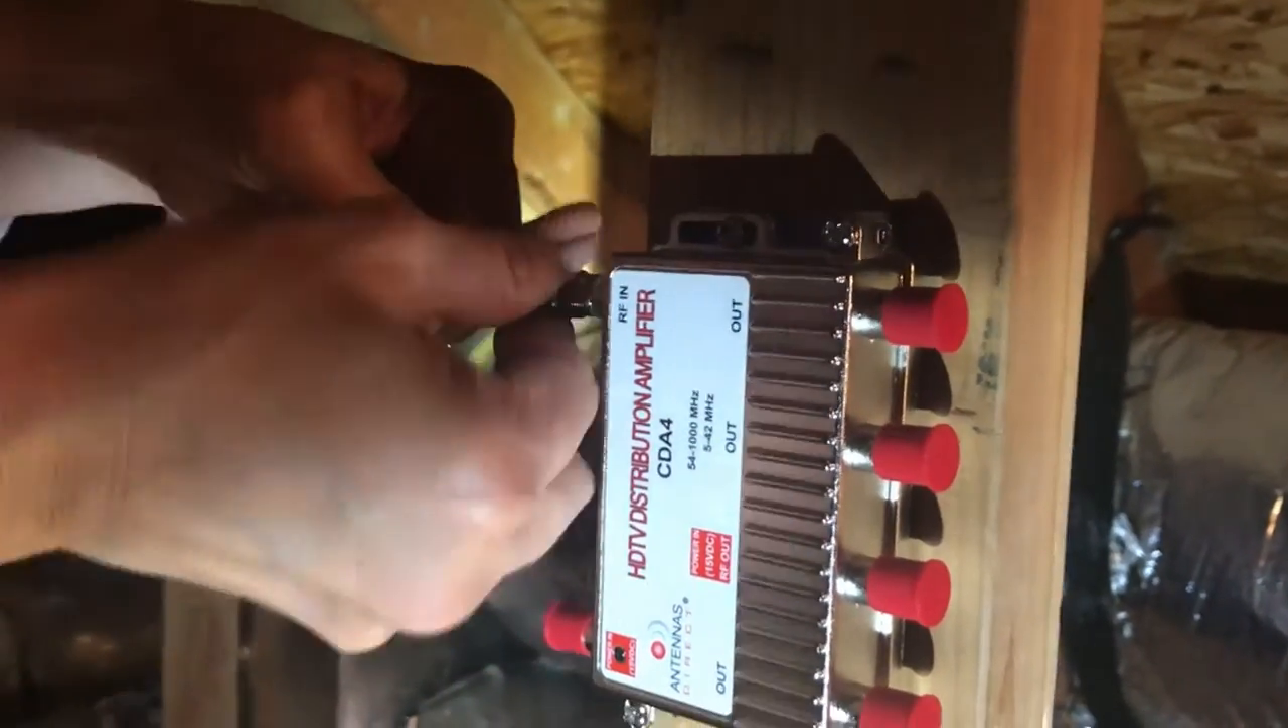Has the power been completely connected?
No.